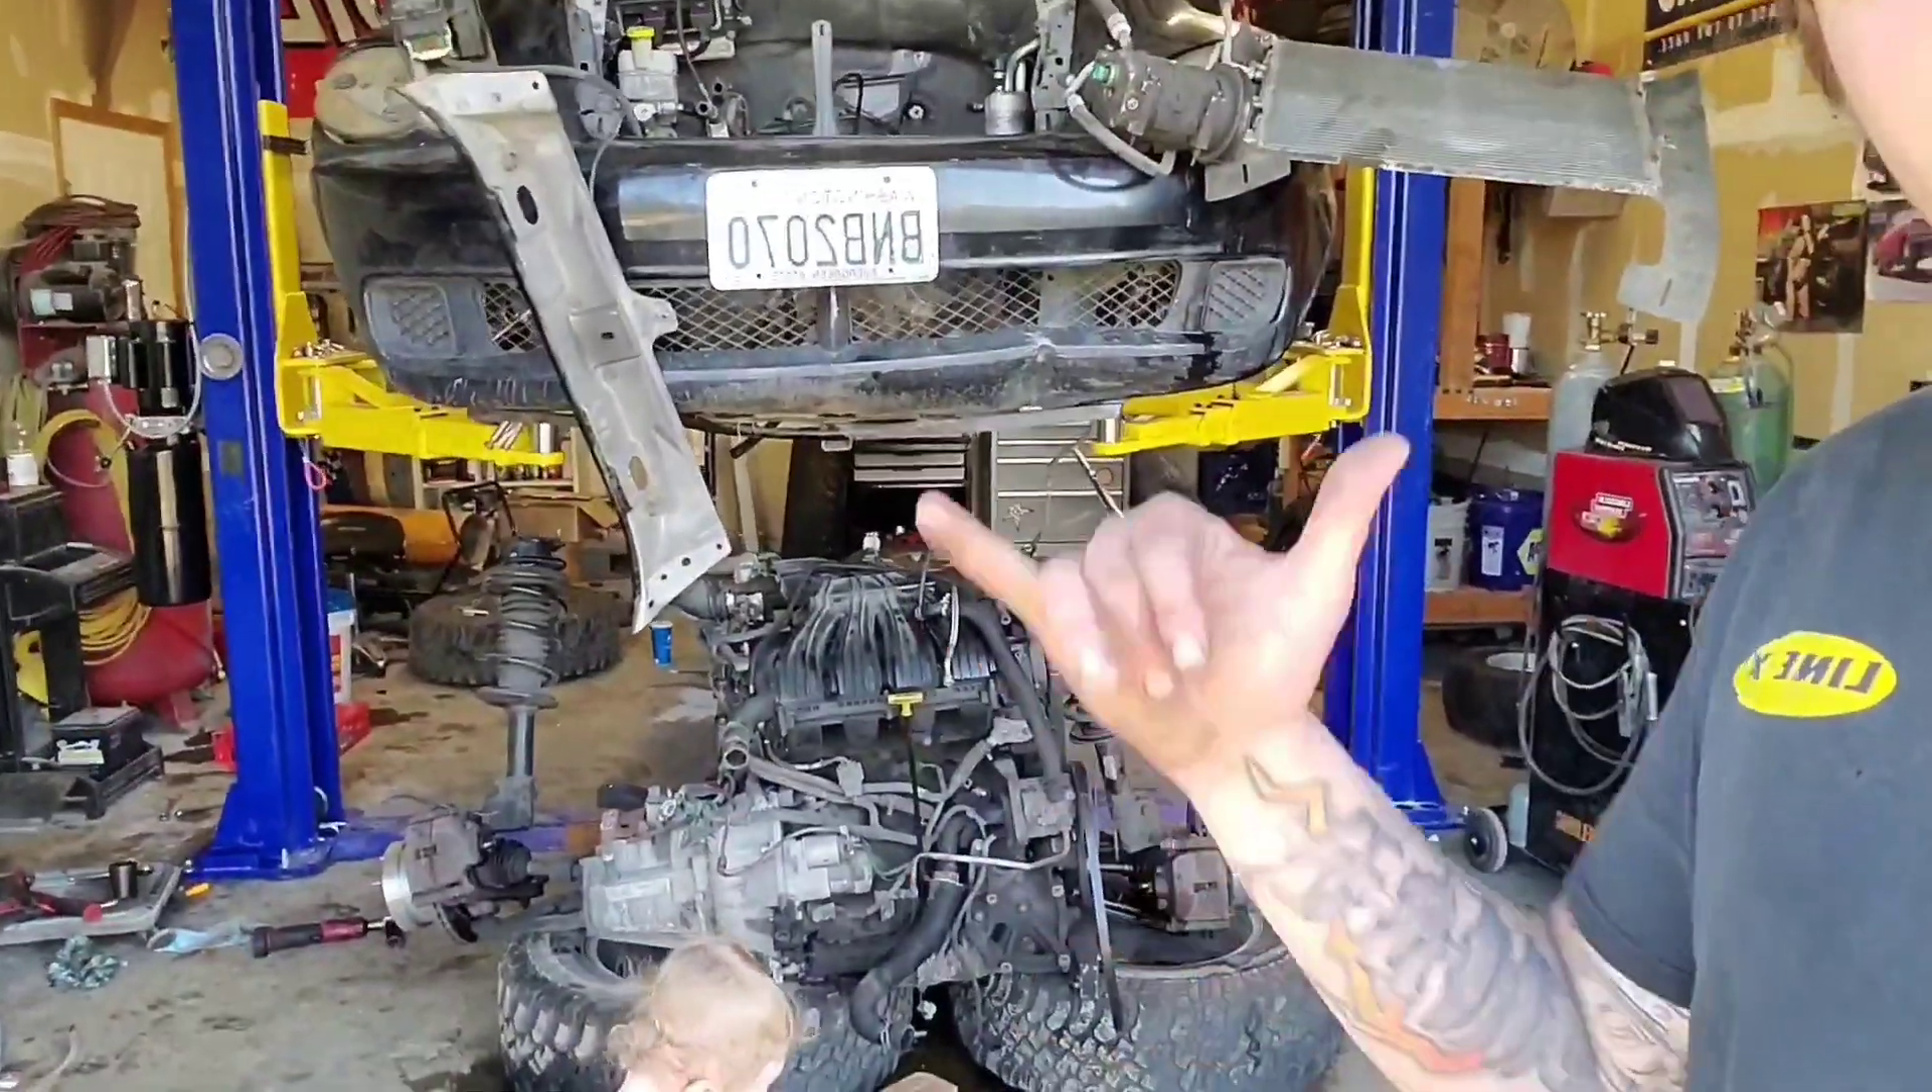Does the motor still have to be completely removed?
No.